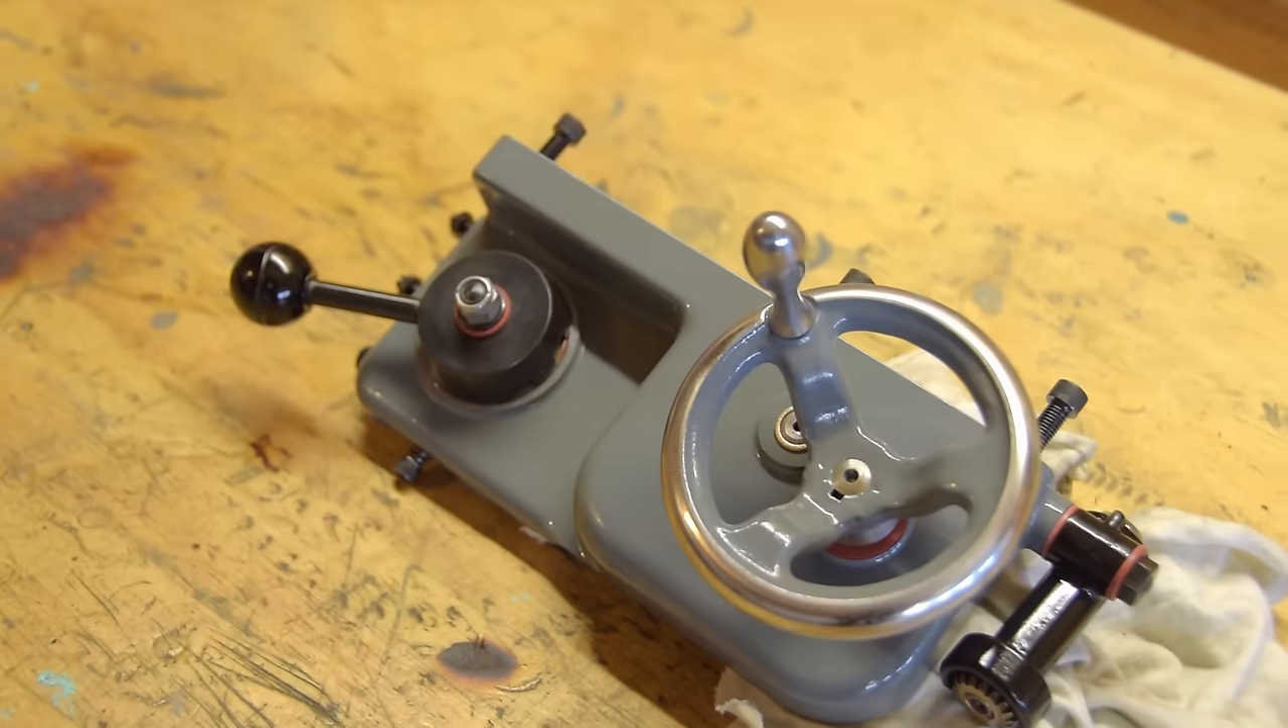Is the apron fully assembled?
Yes.